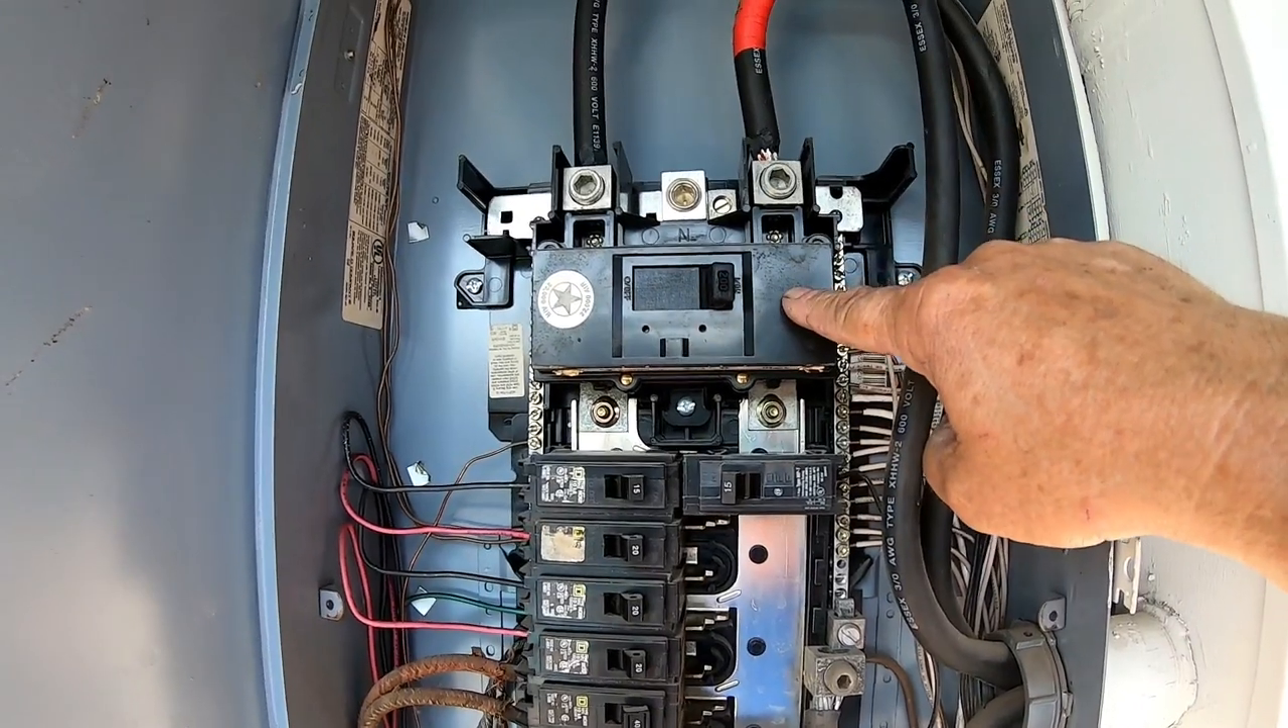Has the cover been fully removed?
Yes.